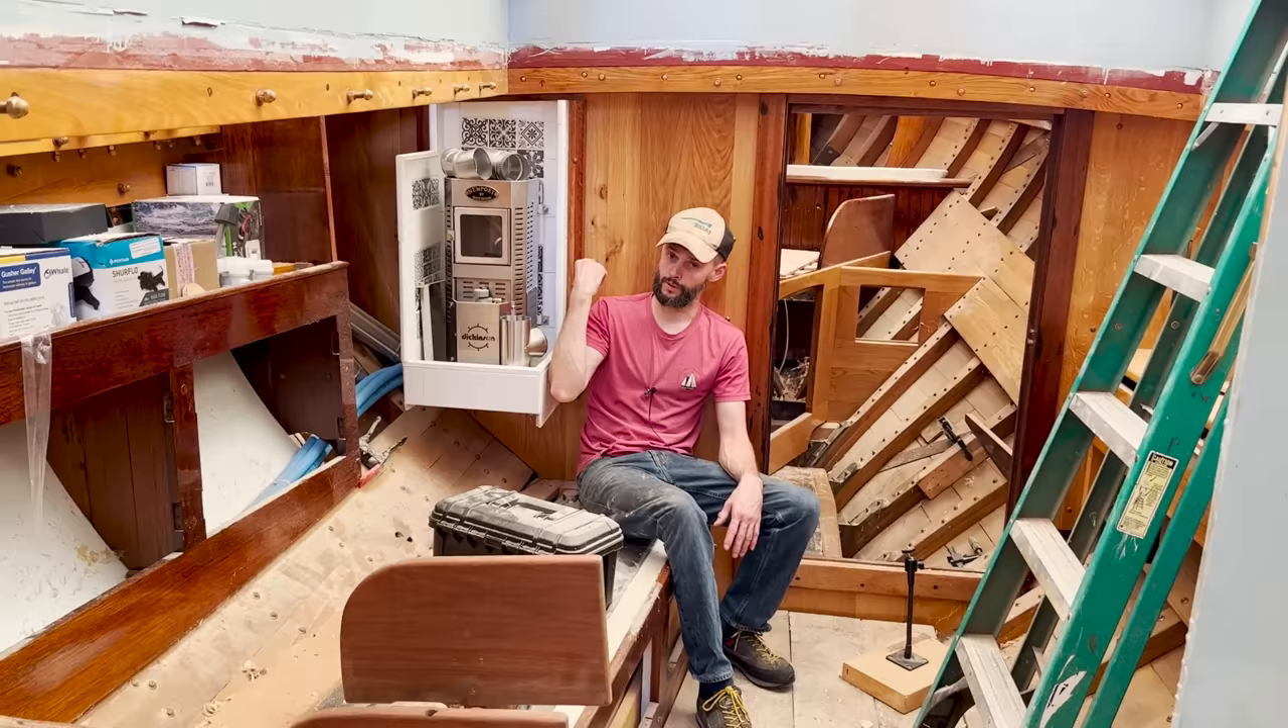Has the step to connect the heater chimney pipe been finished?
No.